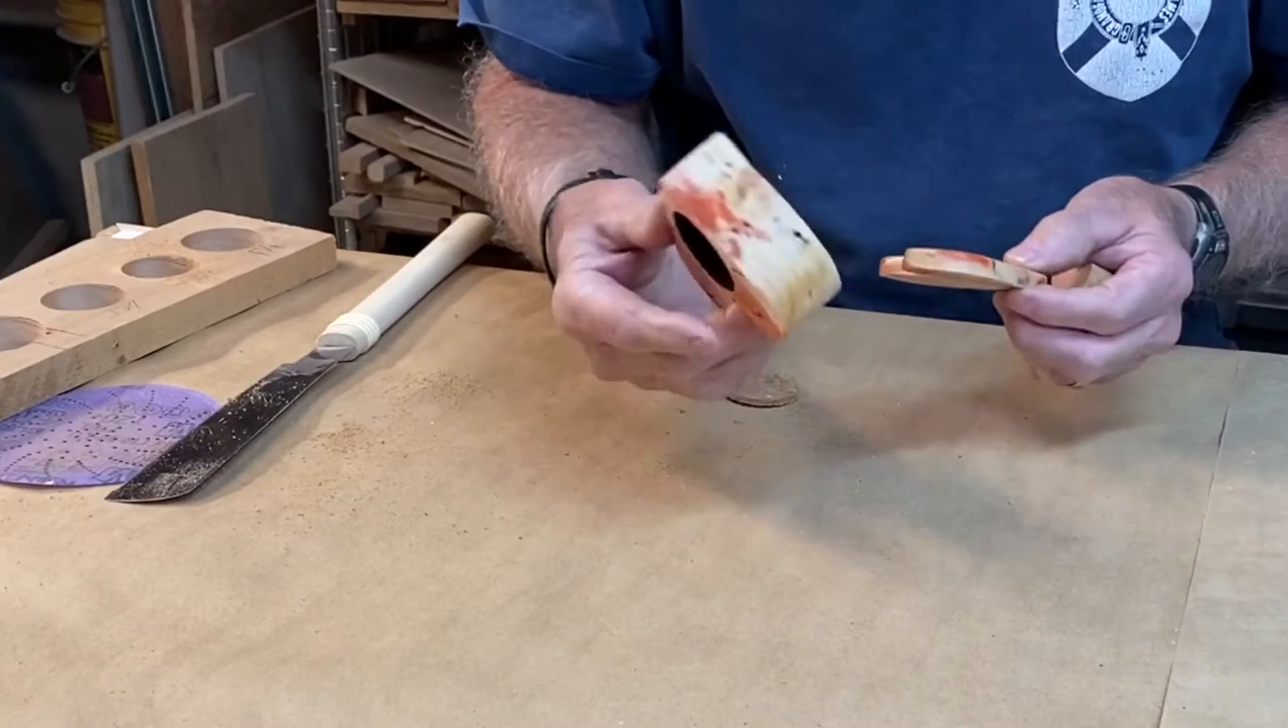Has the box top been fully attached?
No.